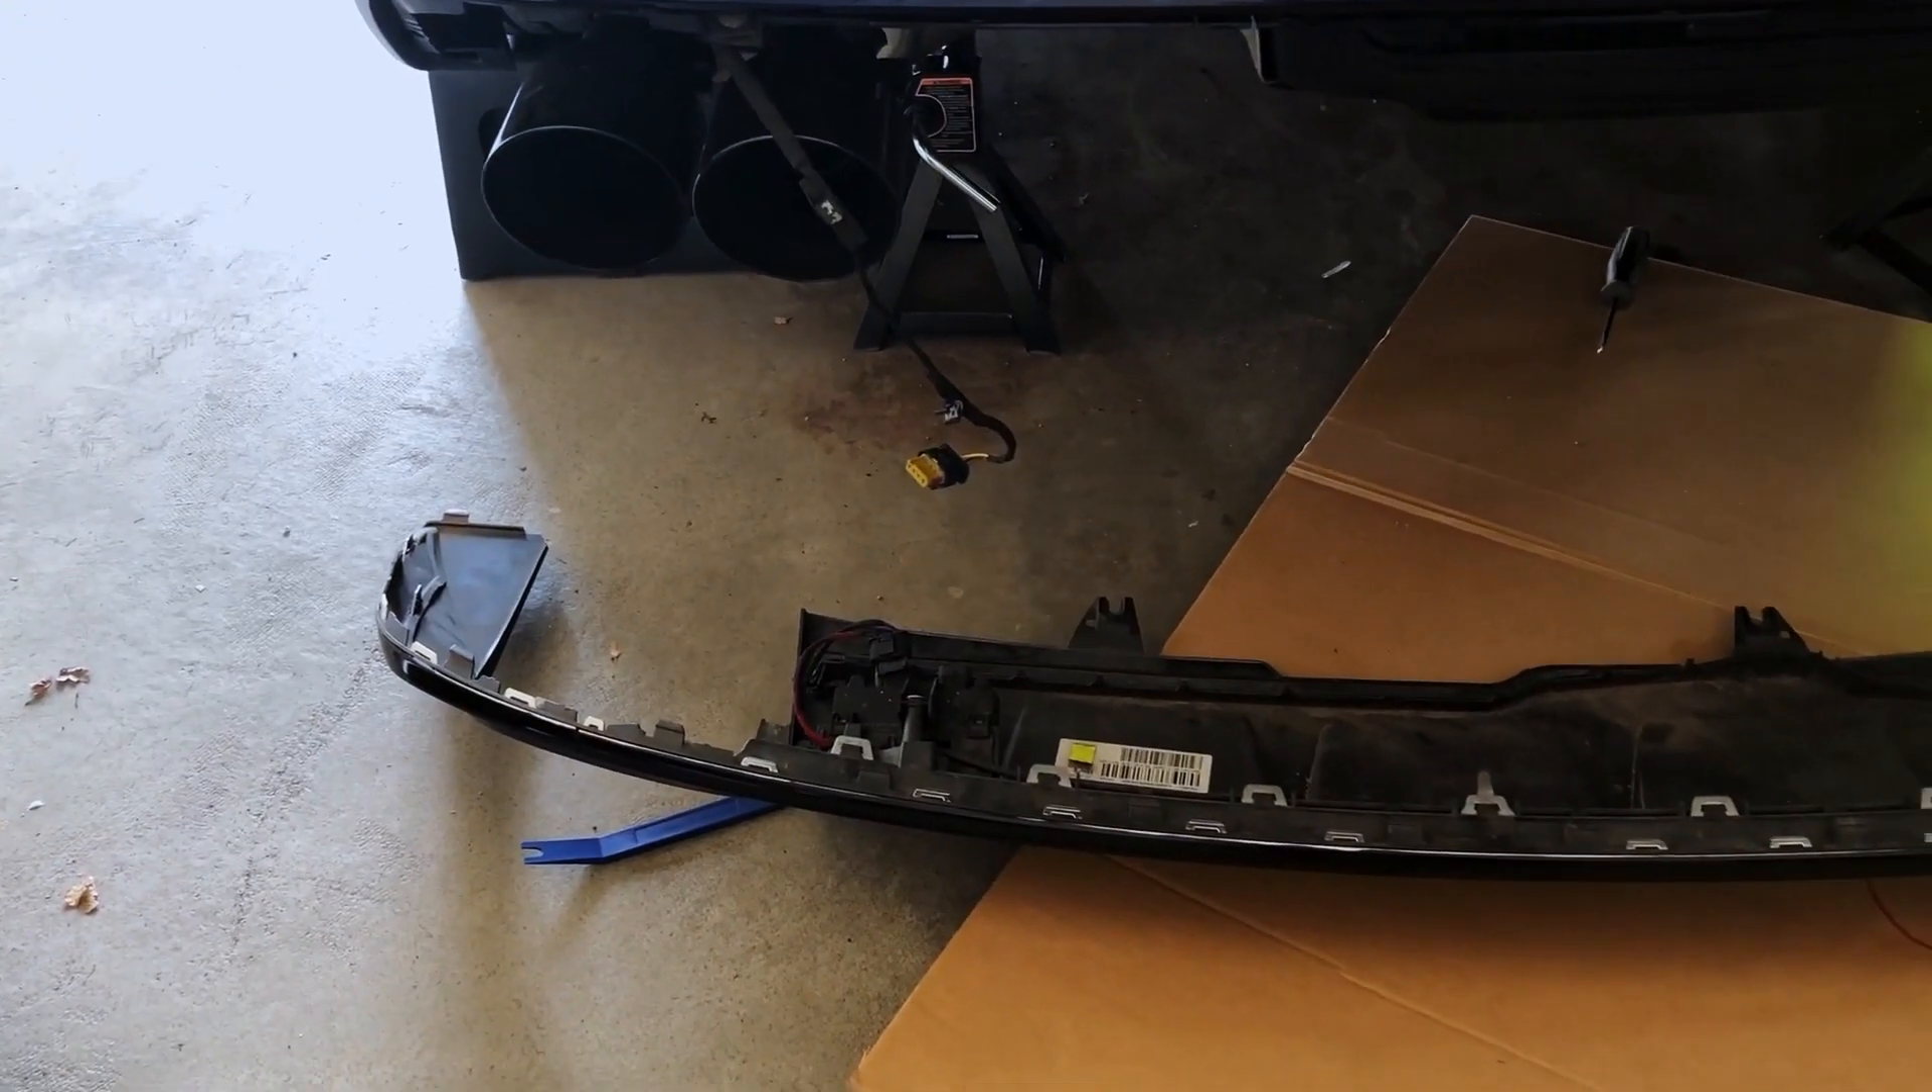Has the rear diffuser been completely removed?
Yes.